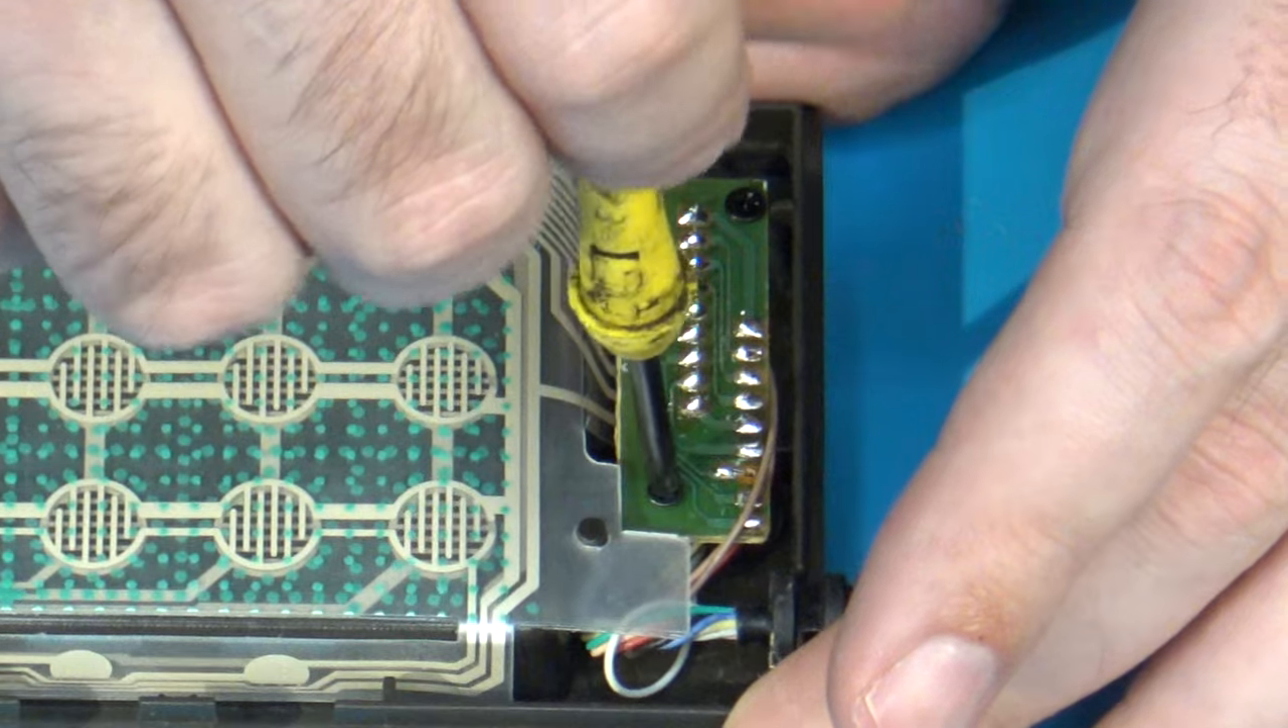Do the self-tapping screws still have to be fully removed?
Yes.